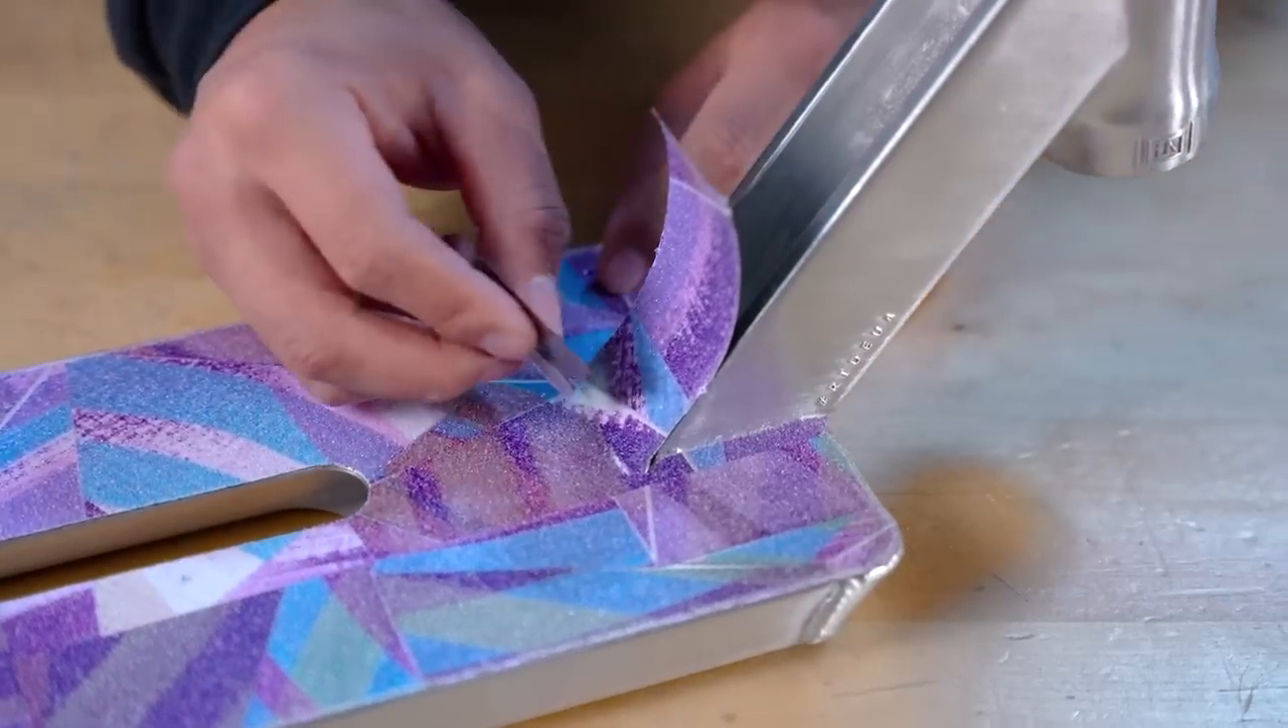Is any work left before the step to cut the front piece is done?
Yes.